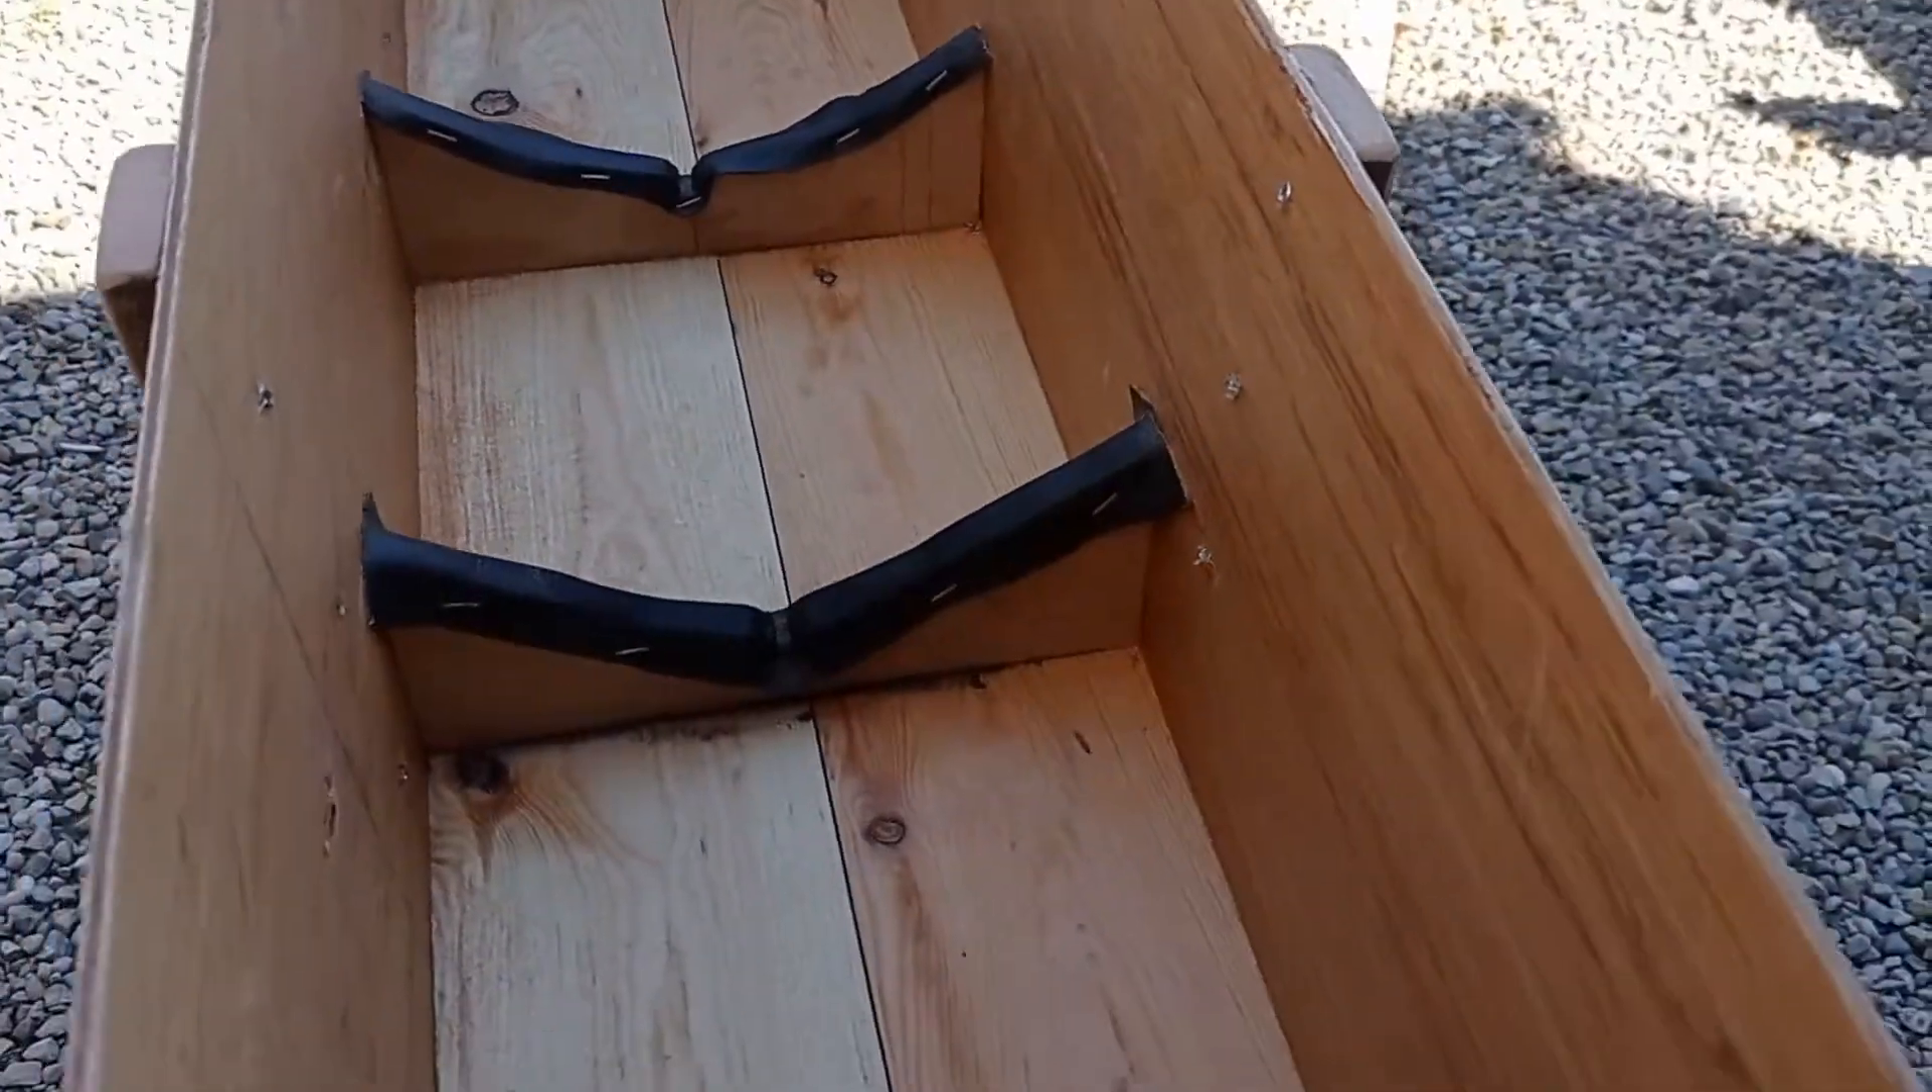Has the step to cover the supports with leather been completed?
Yes.